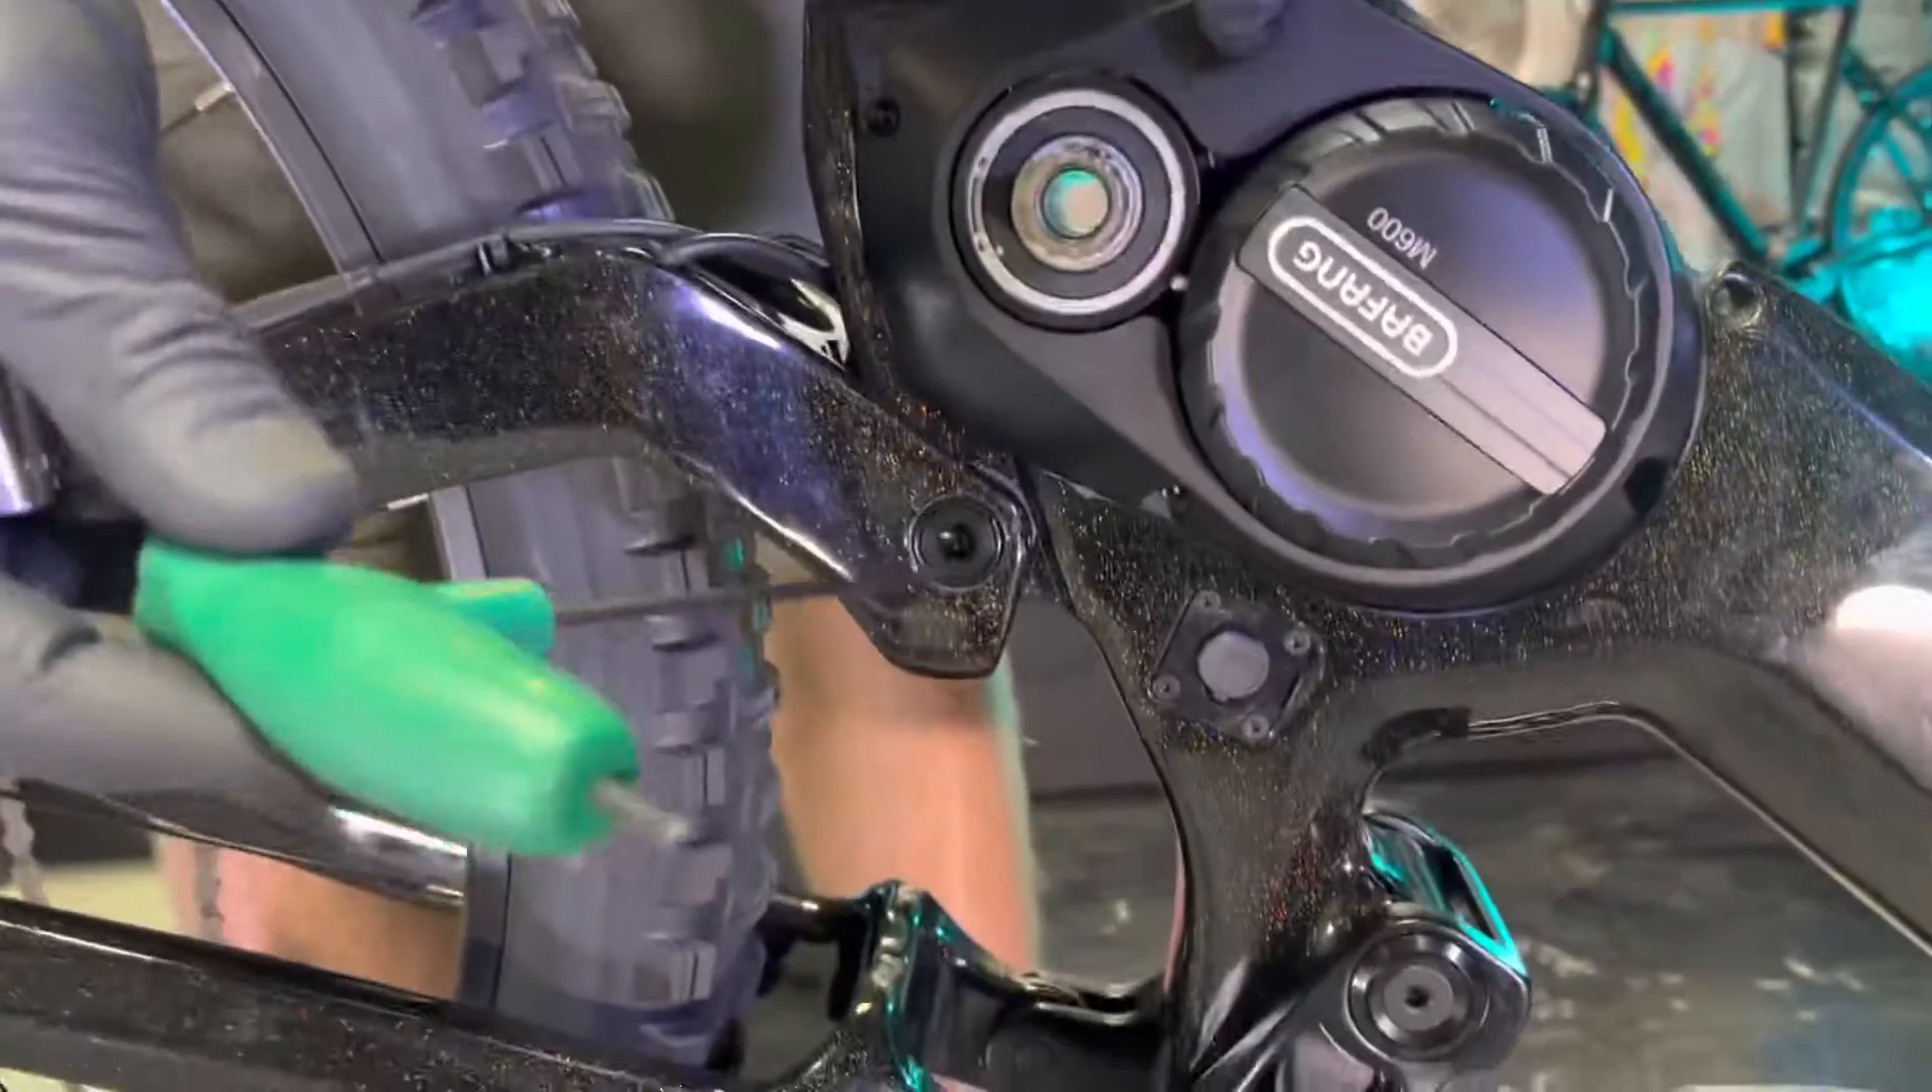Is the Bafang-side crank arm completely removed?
Yes.